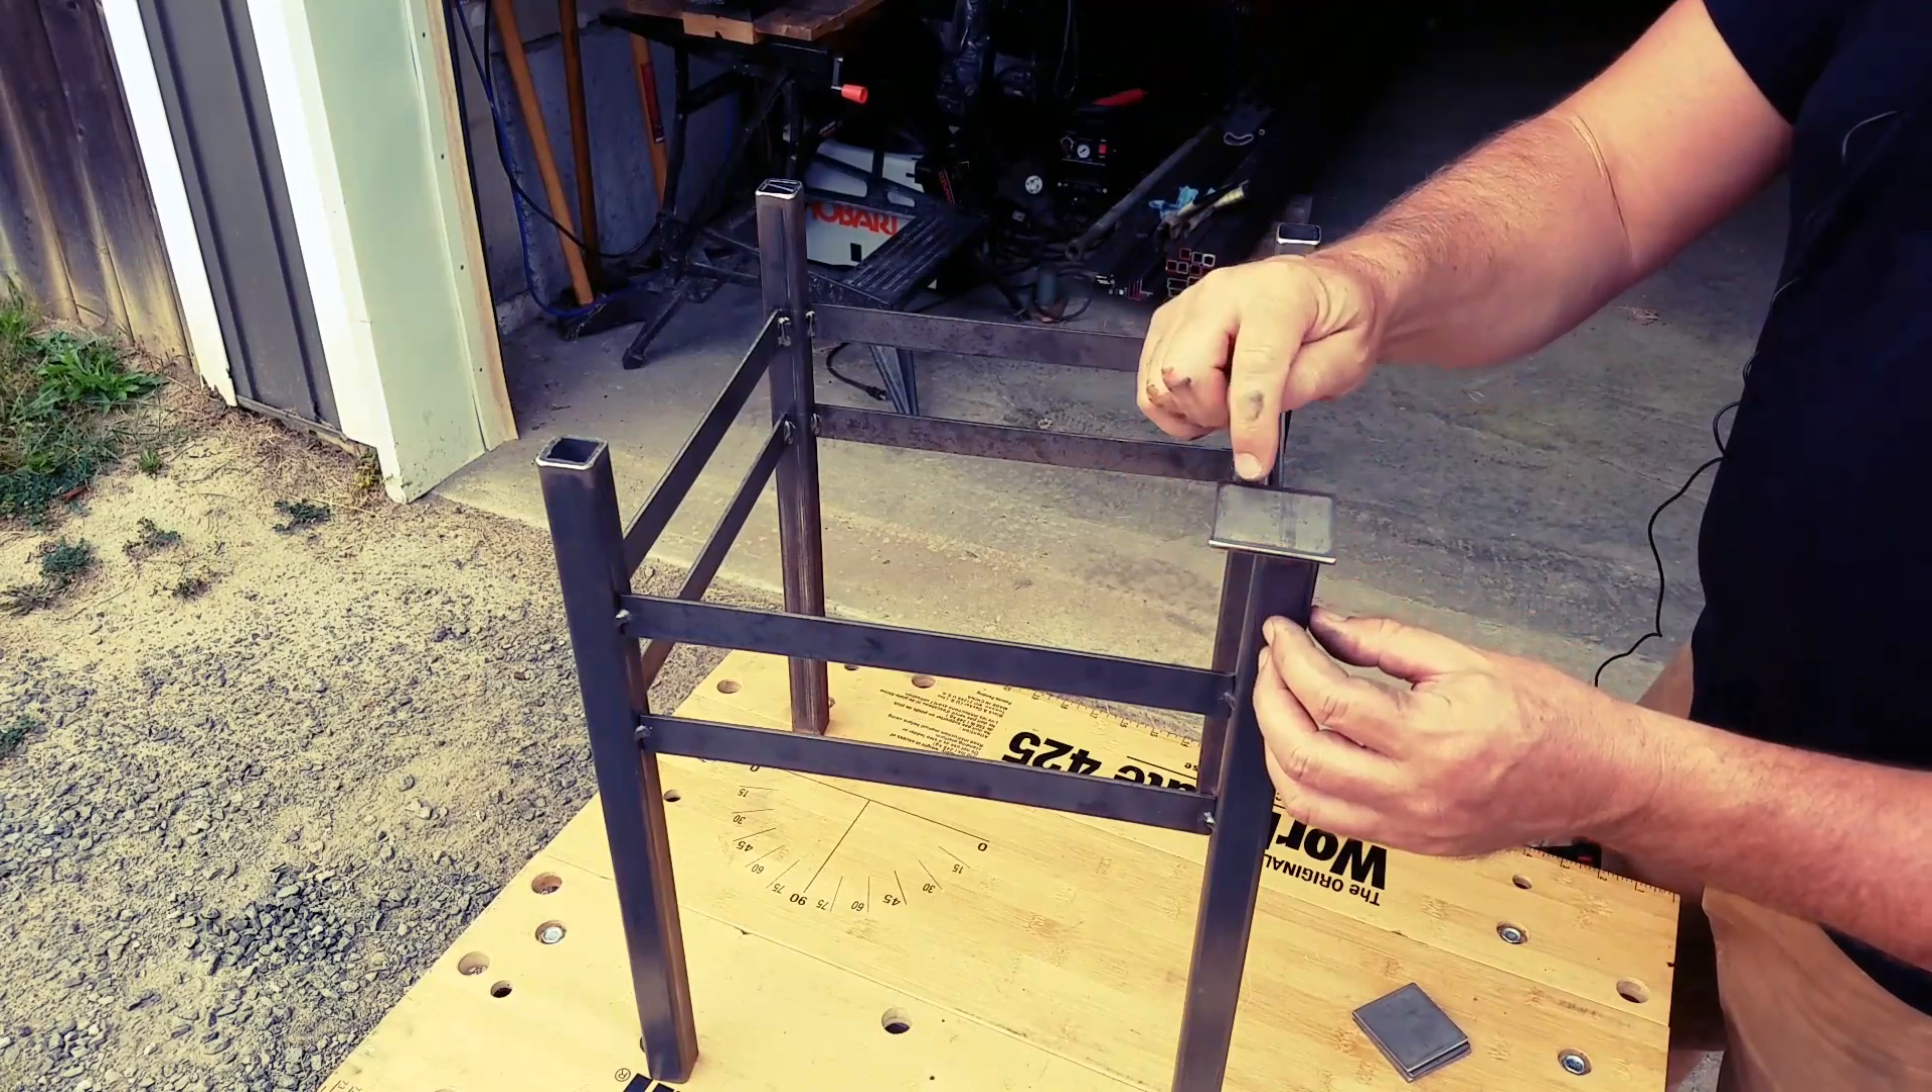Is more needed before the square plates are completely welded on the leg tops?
Yes.